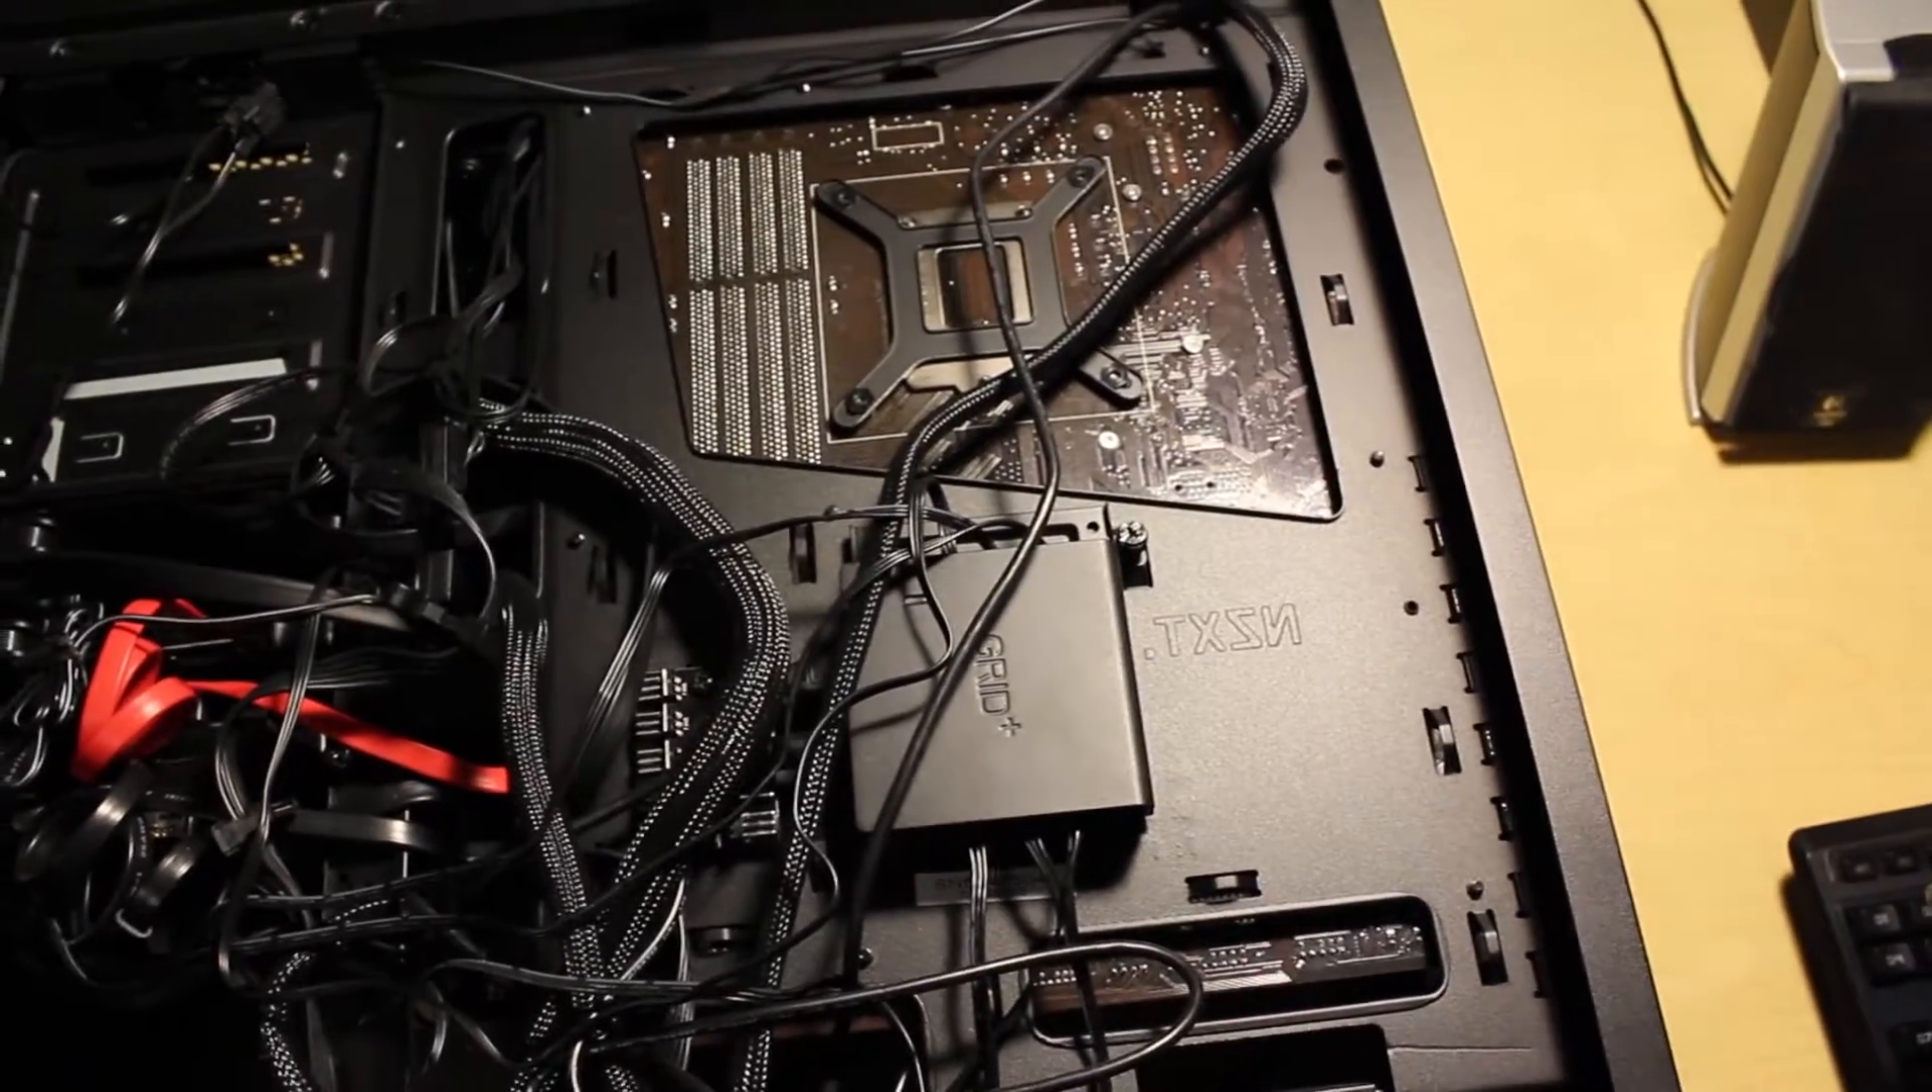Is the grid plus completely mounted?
Yes.